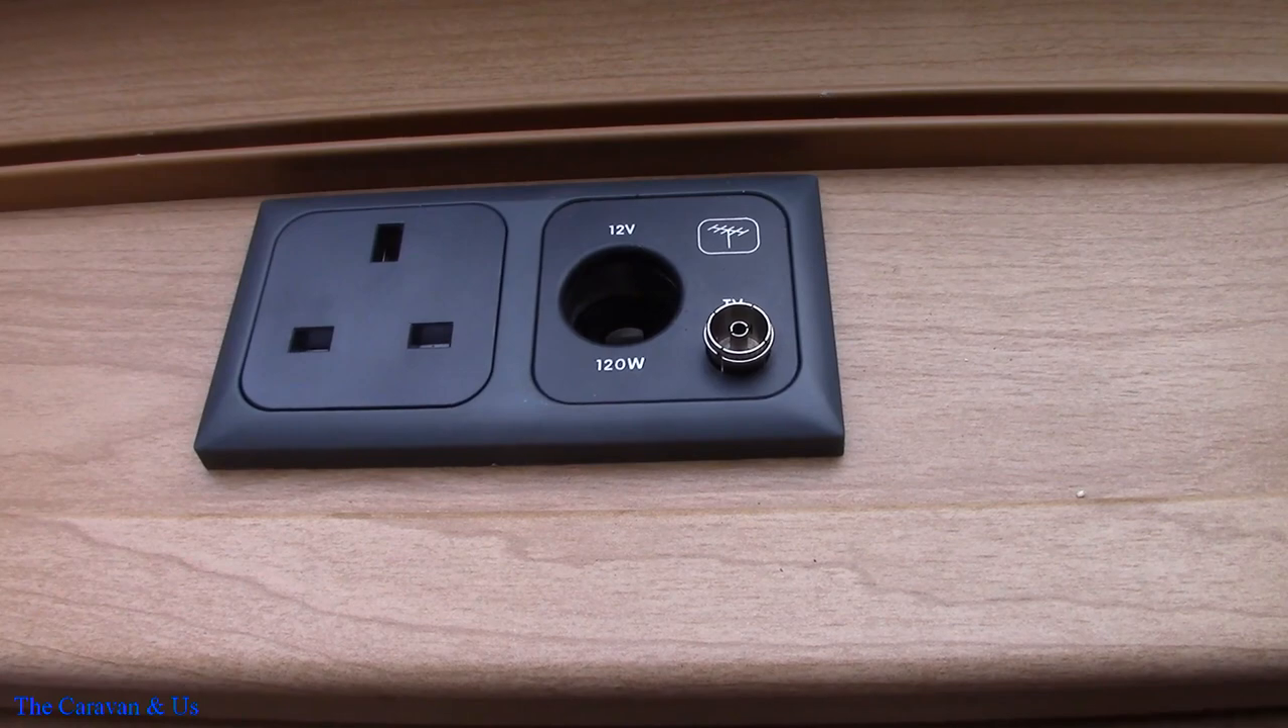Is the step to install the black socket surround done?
Yes.